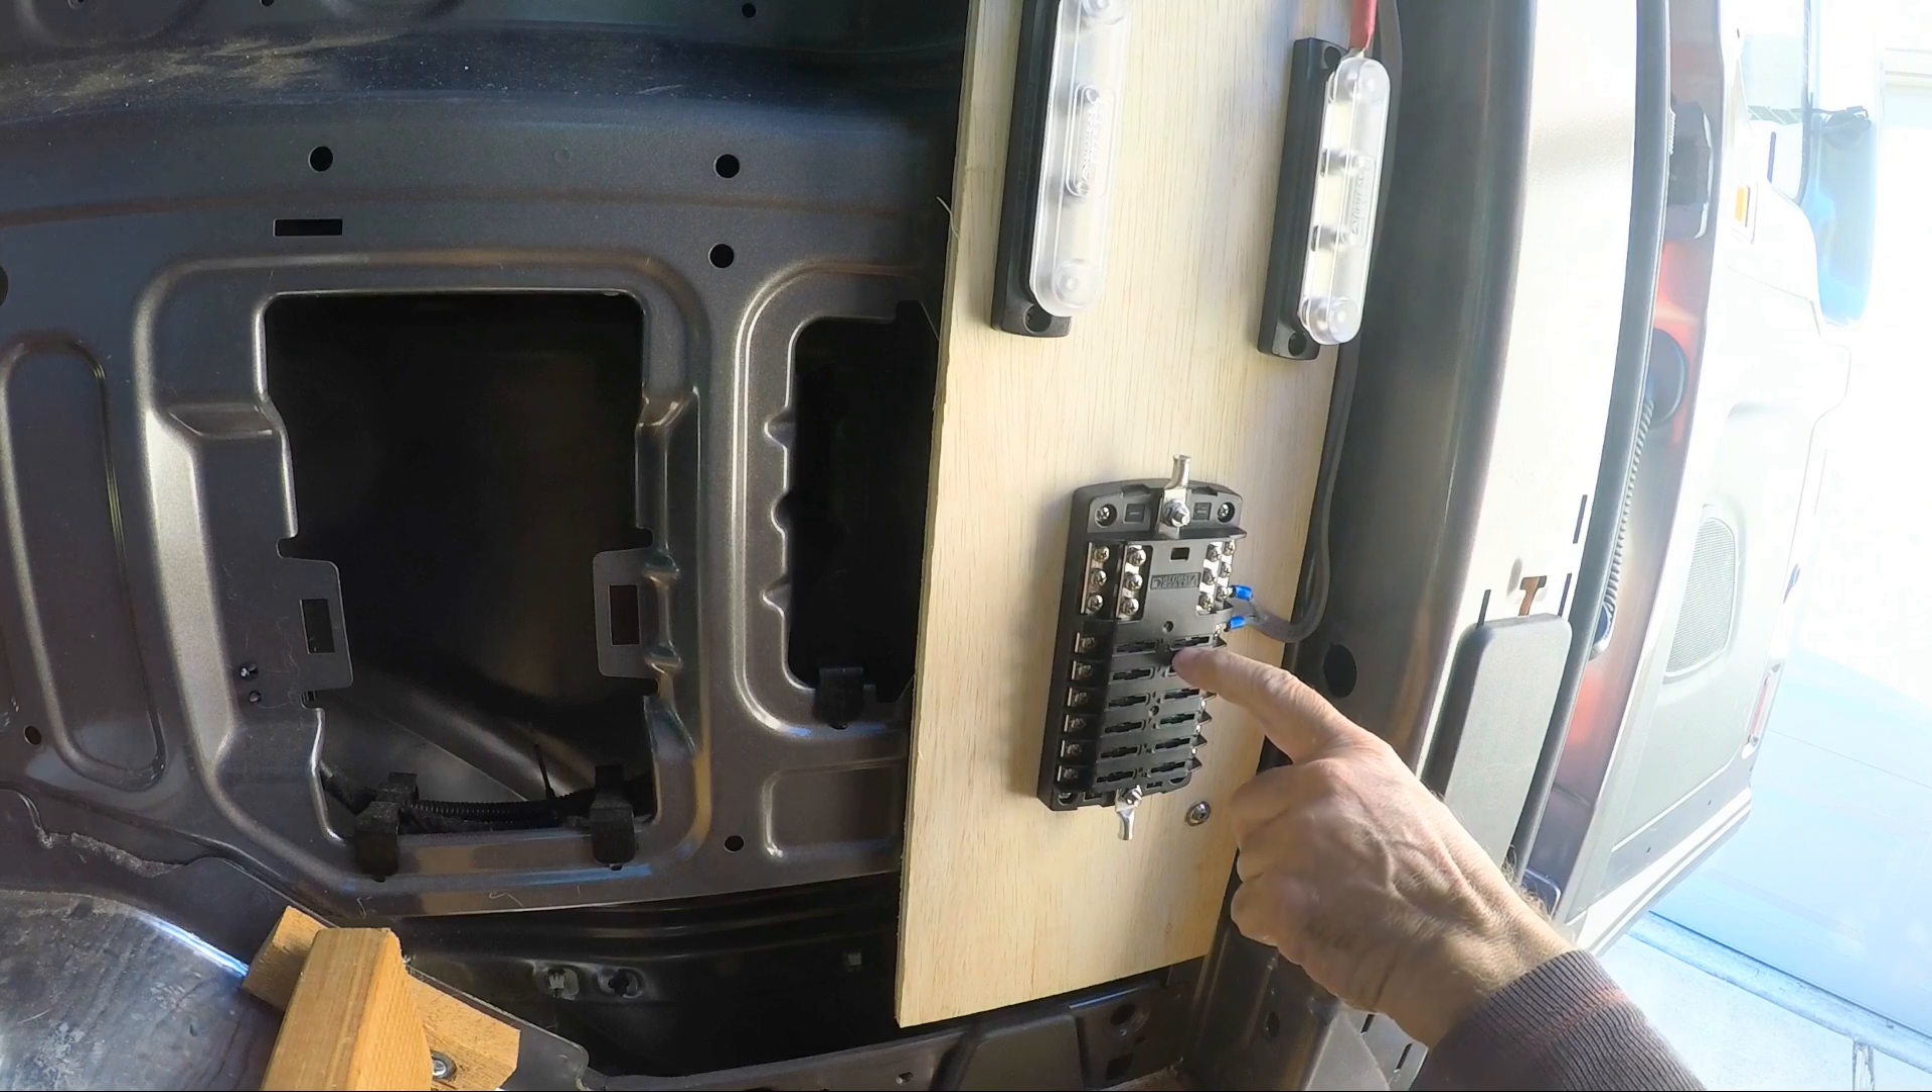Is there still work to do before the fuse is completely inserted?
Yes.